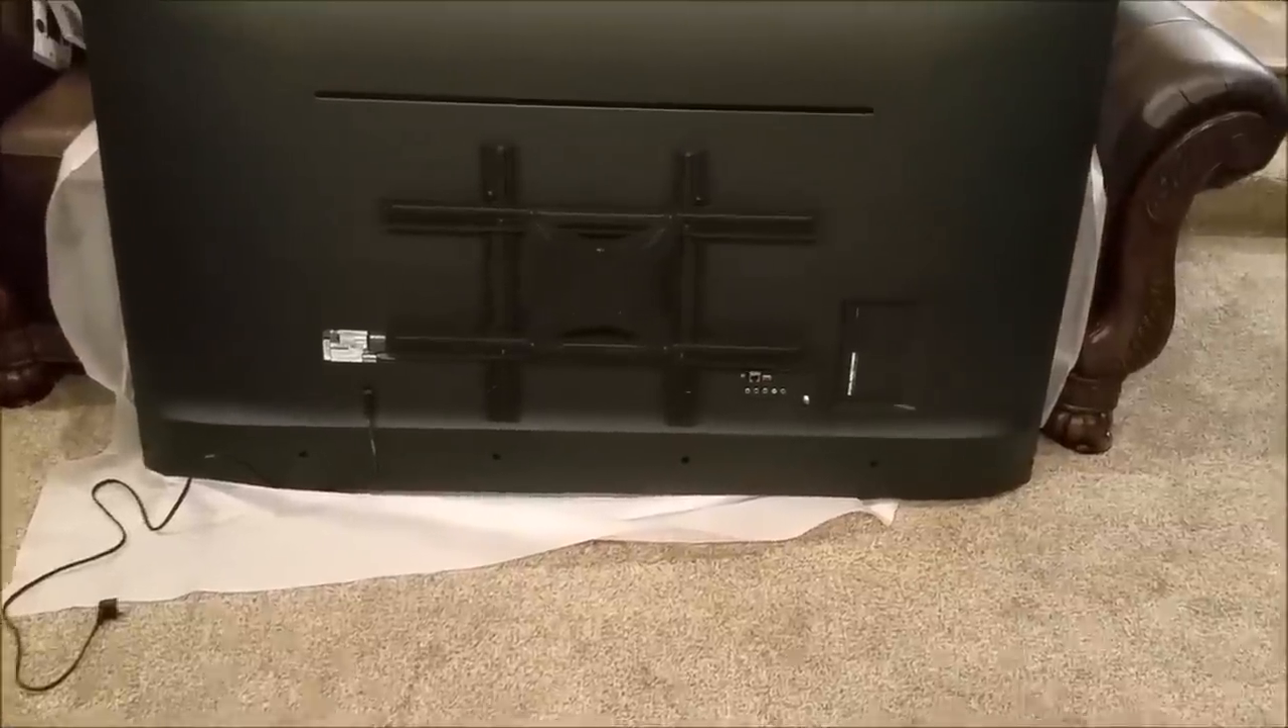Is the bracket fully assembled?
Yes.